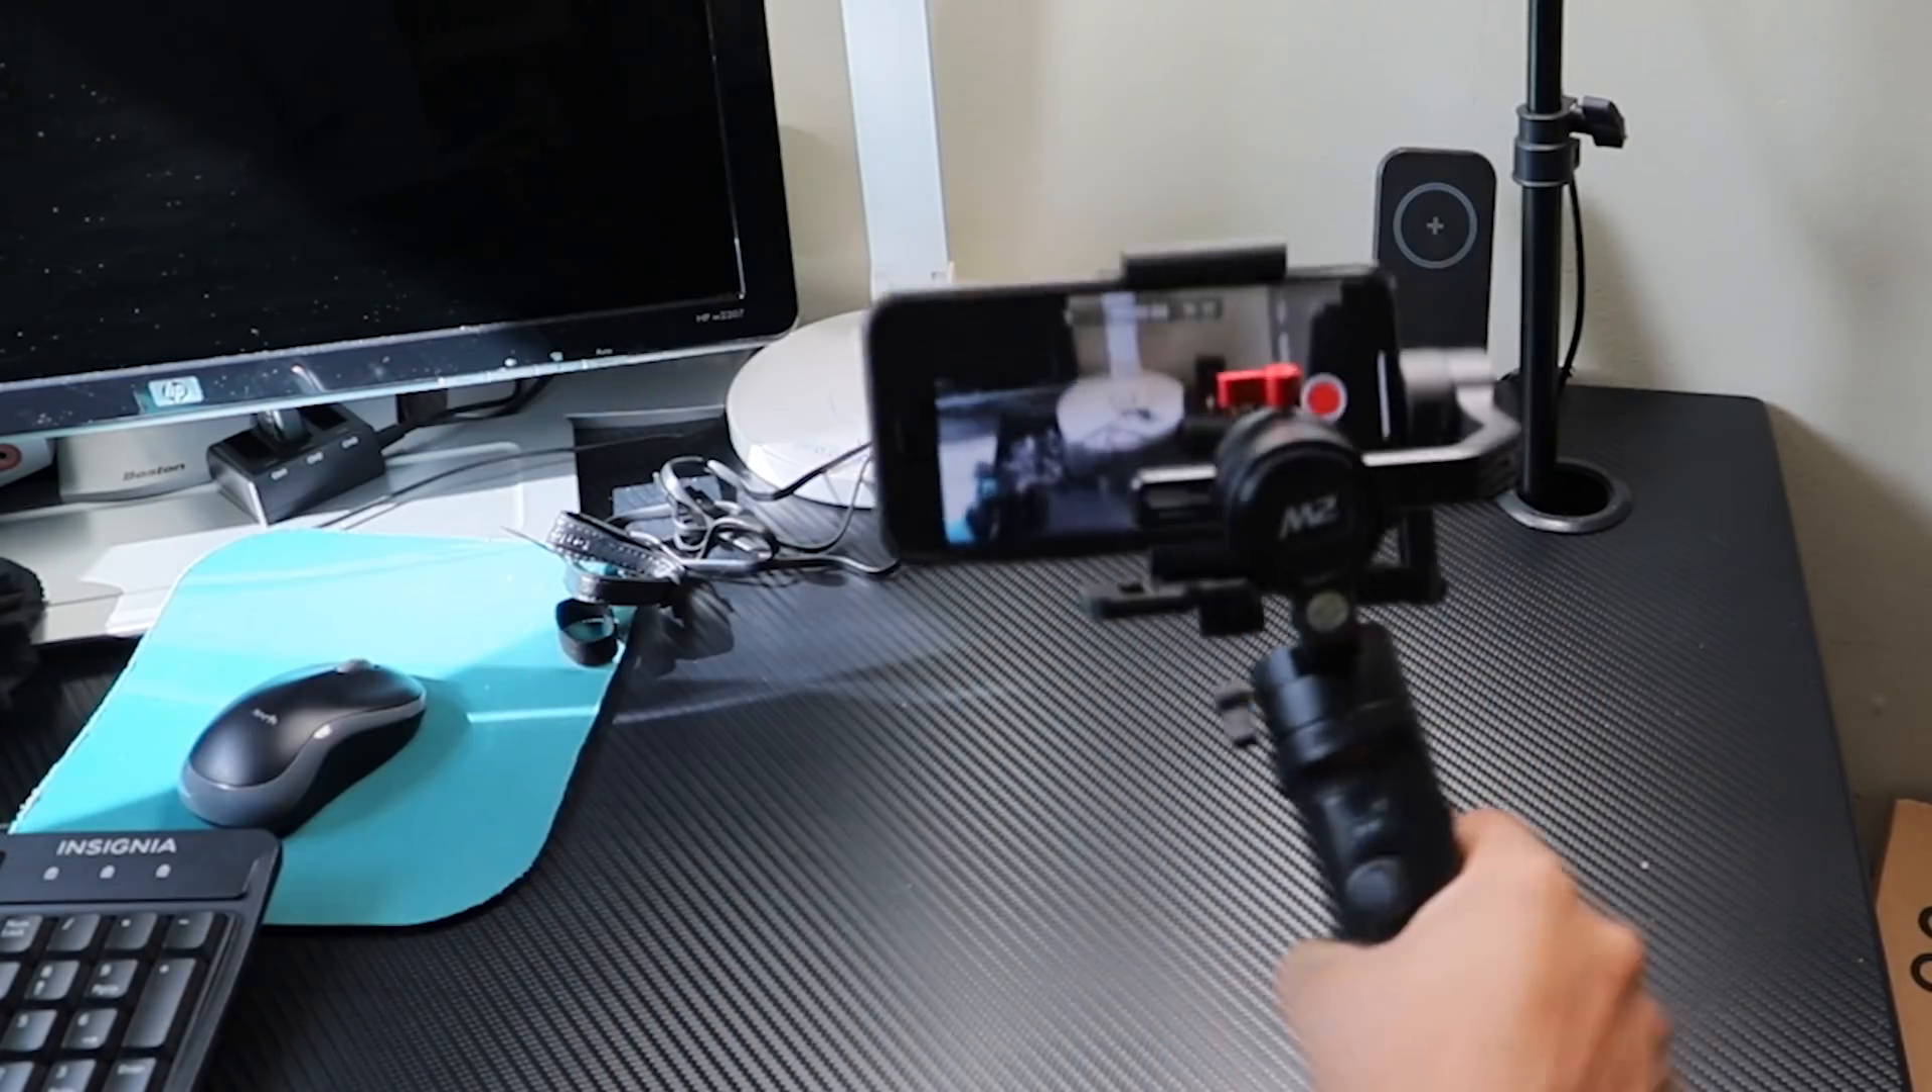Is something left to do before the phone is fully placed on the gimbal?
No.